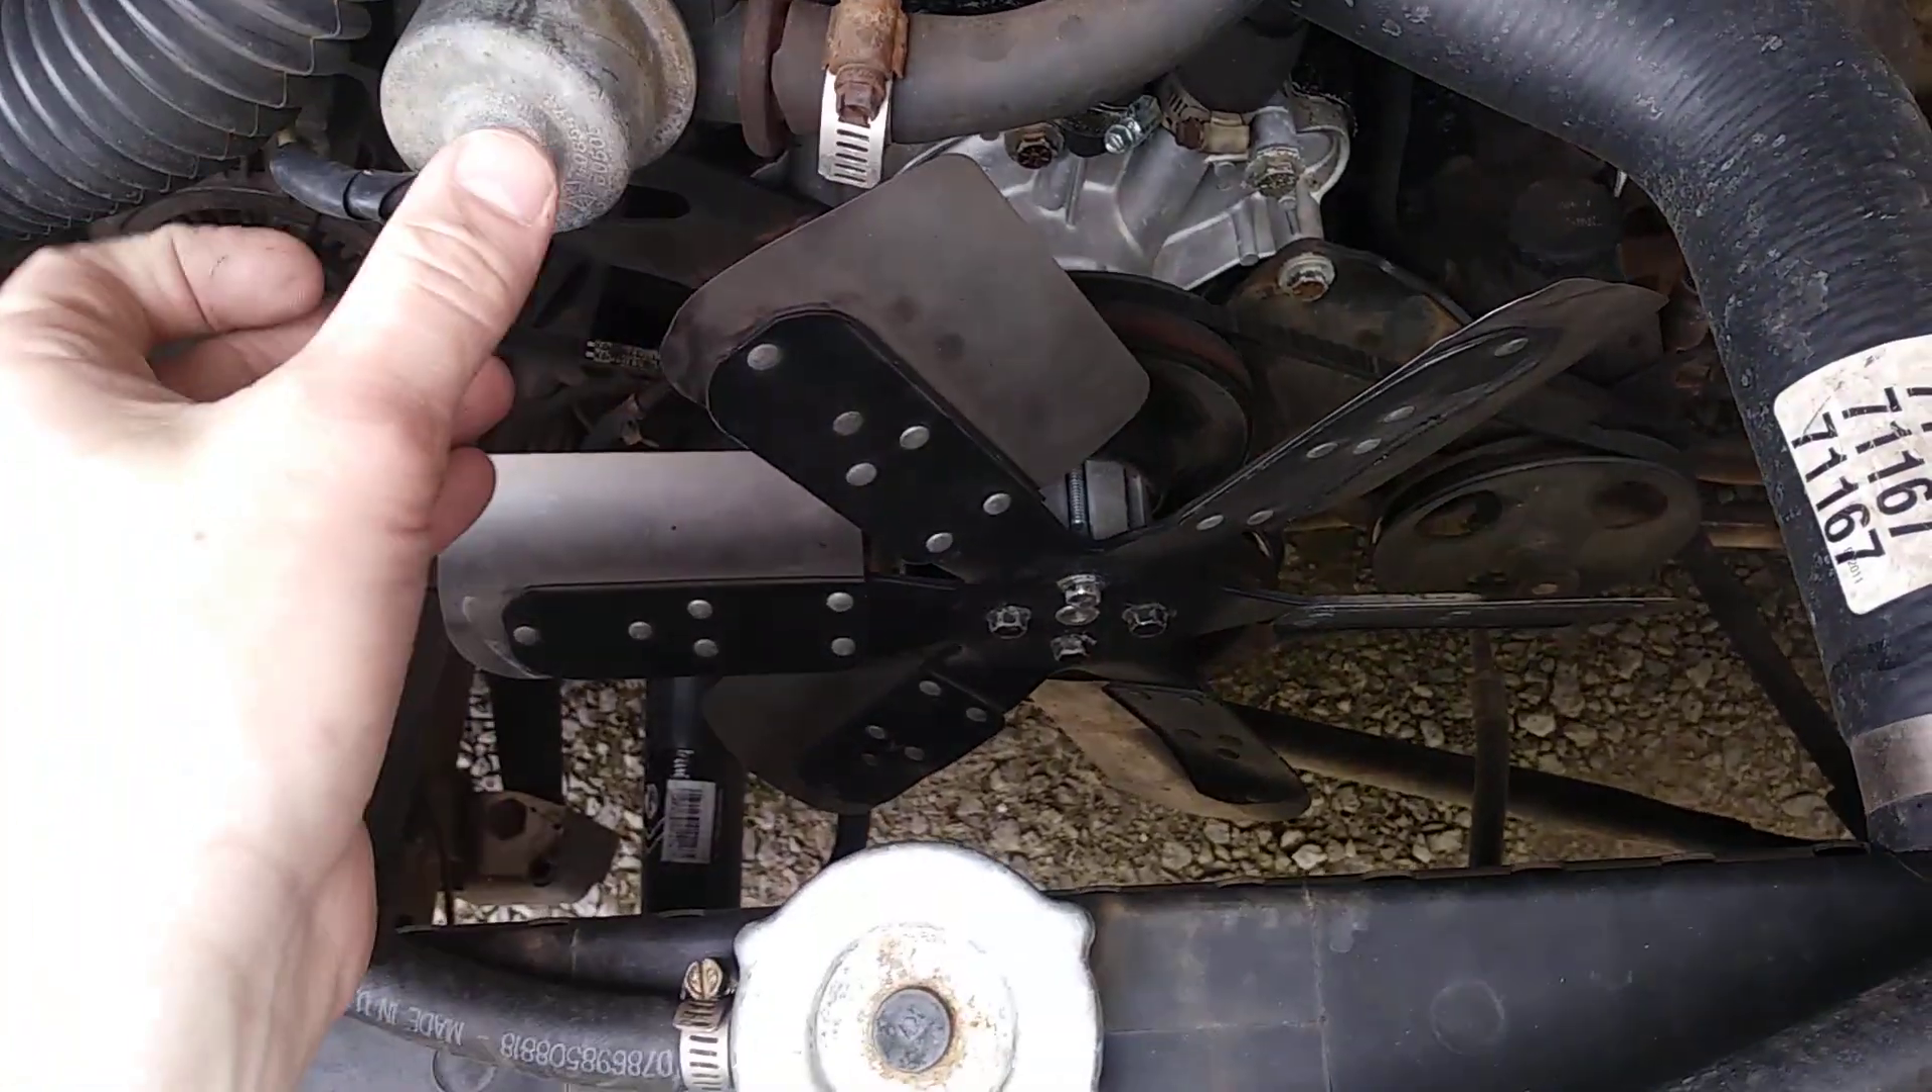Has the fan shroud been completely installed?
No.